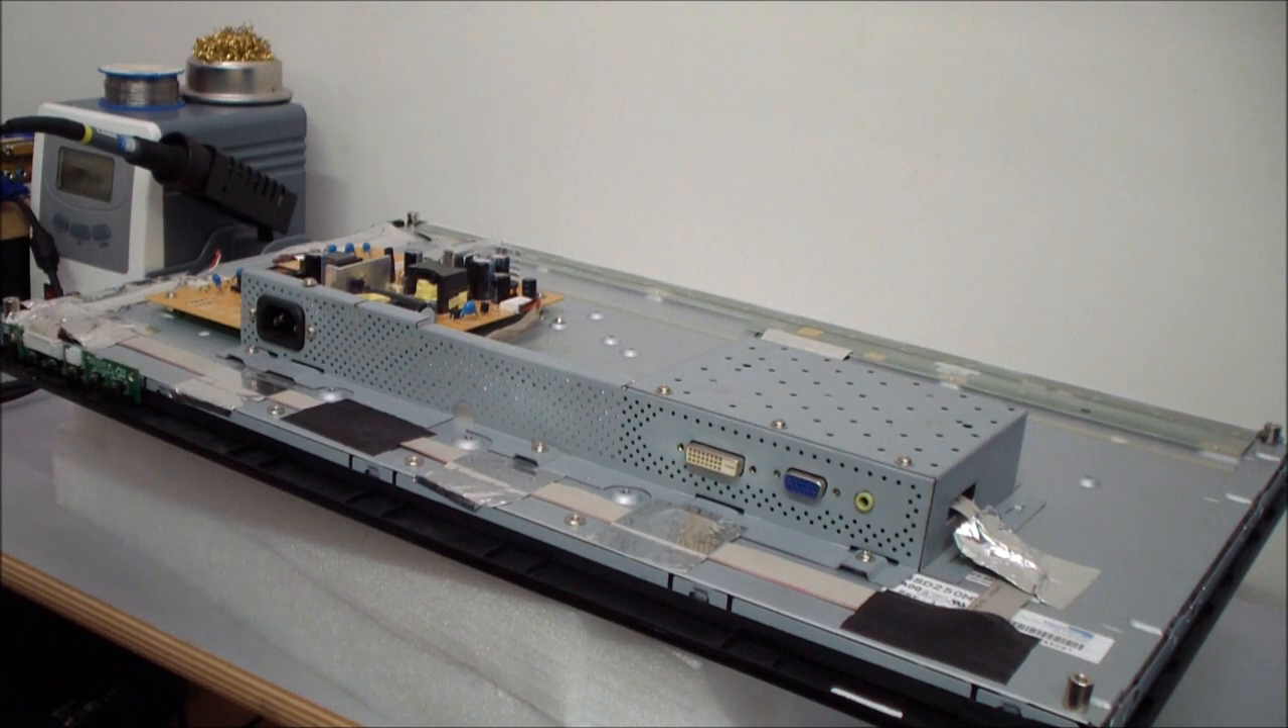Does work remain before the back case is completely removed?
No.